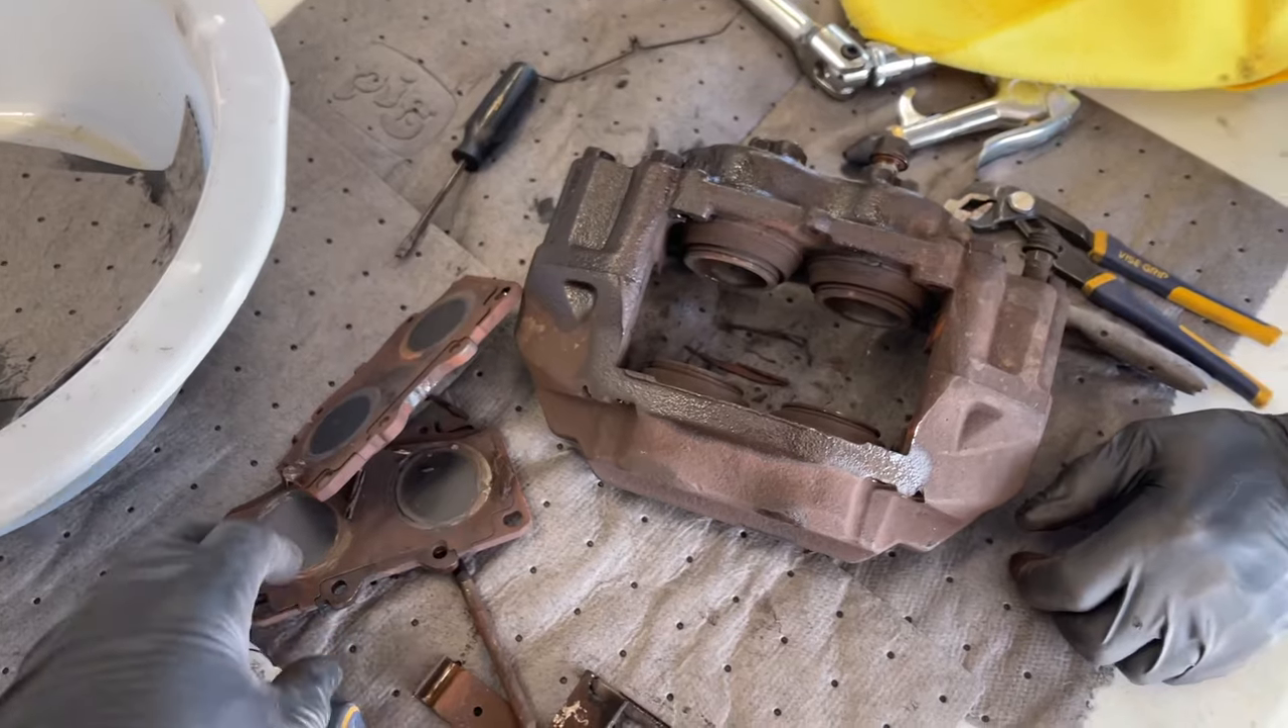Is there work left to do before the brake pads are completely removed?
No.